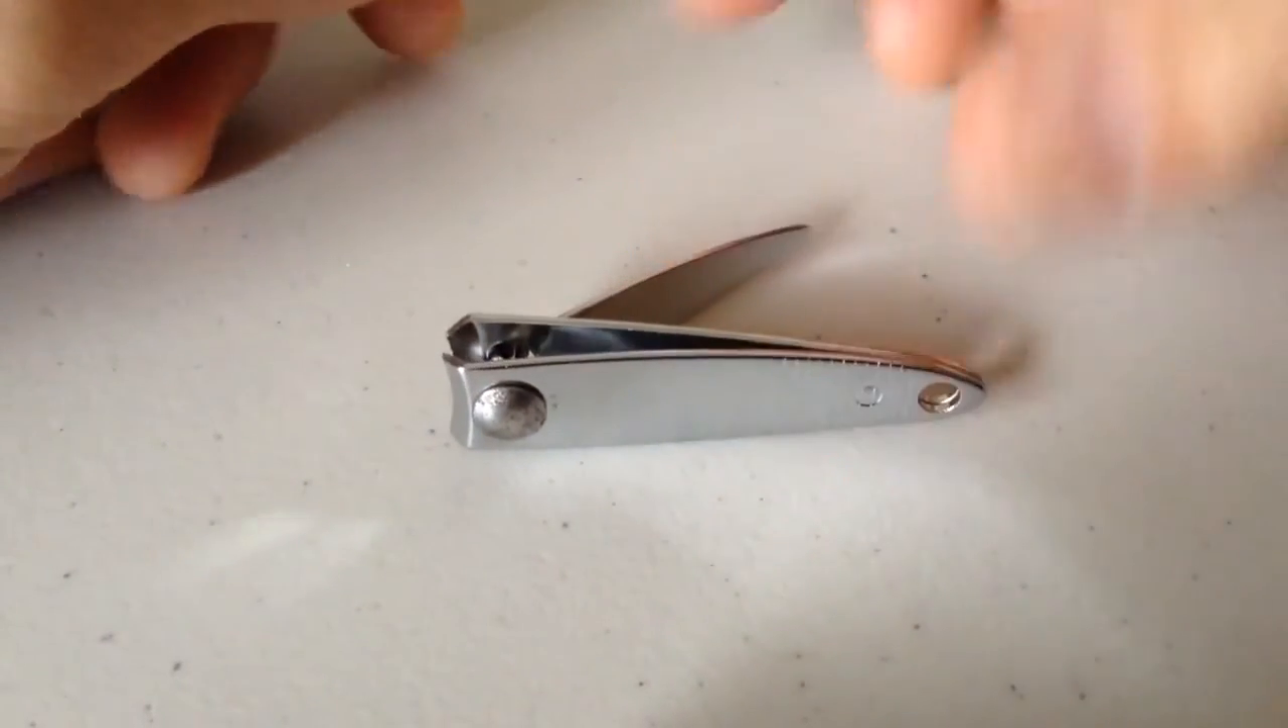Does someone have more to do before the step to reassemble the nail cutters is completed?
No.